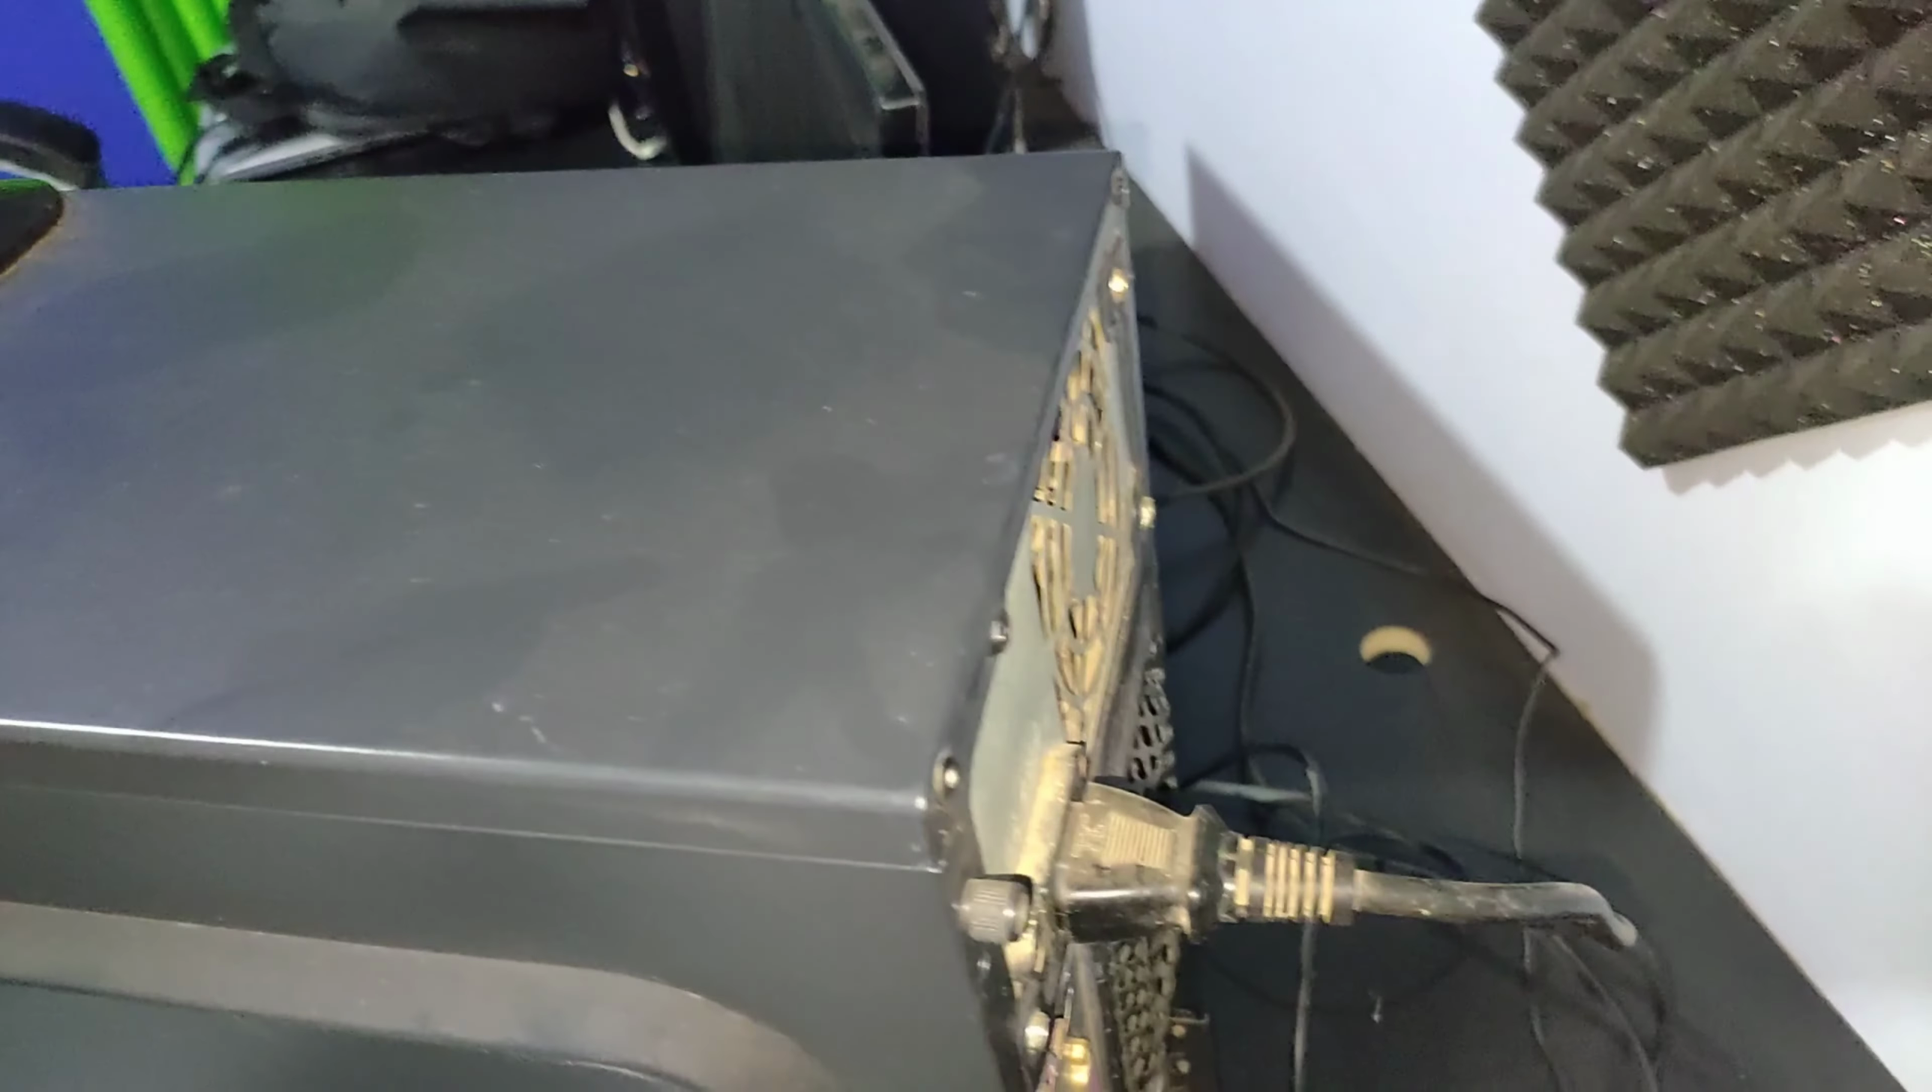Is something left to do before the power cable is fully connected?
No.